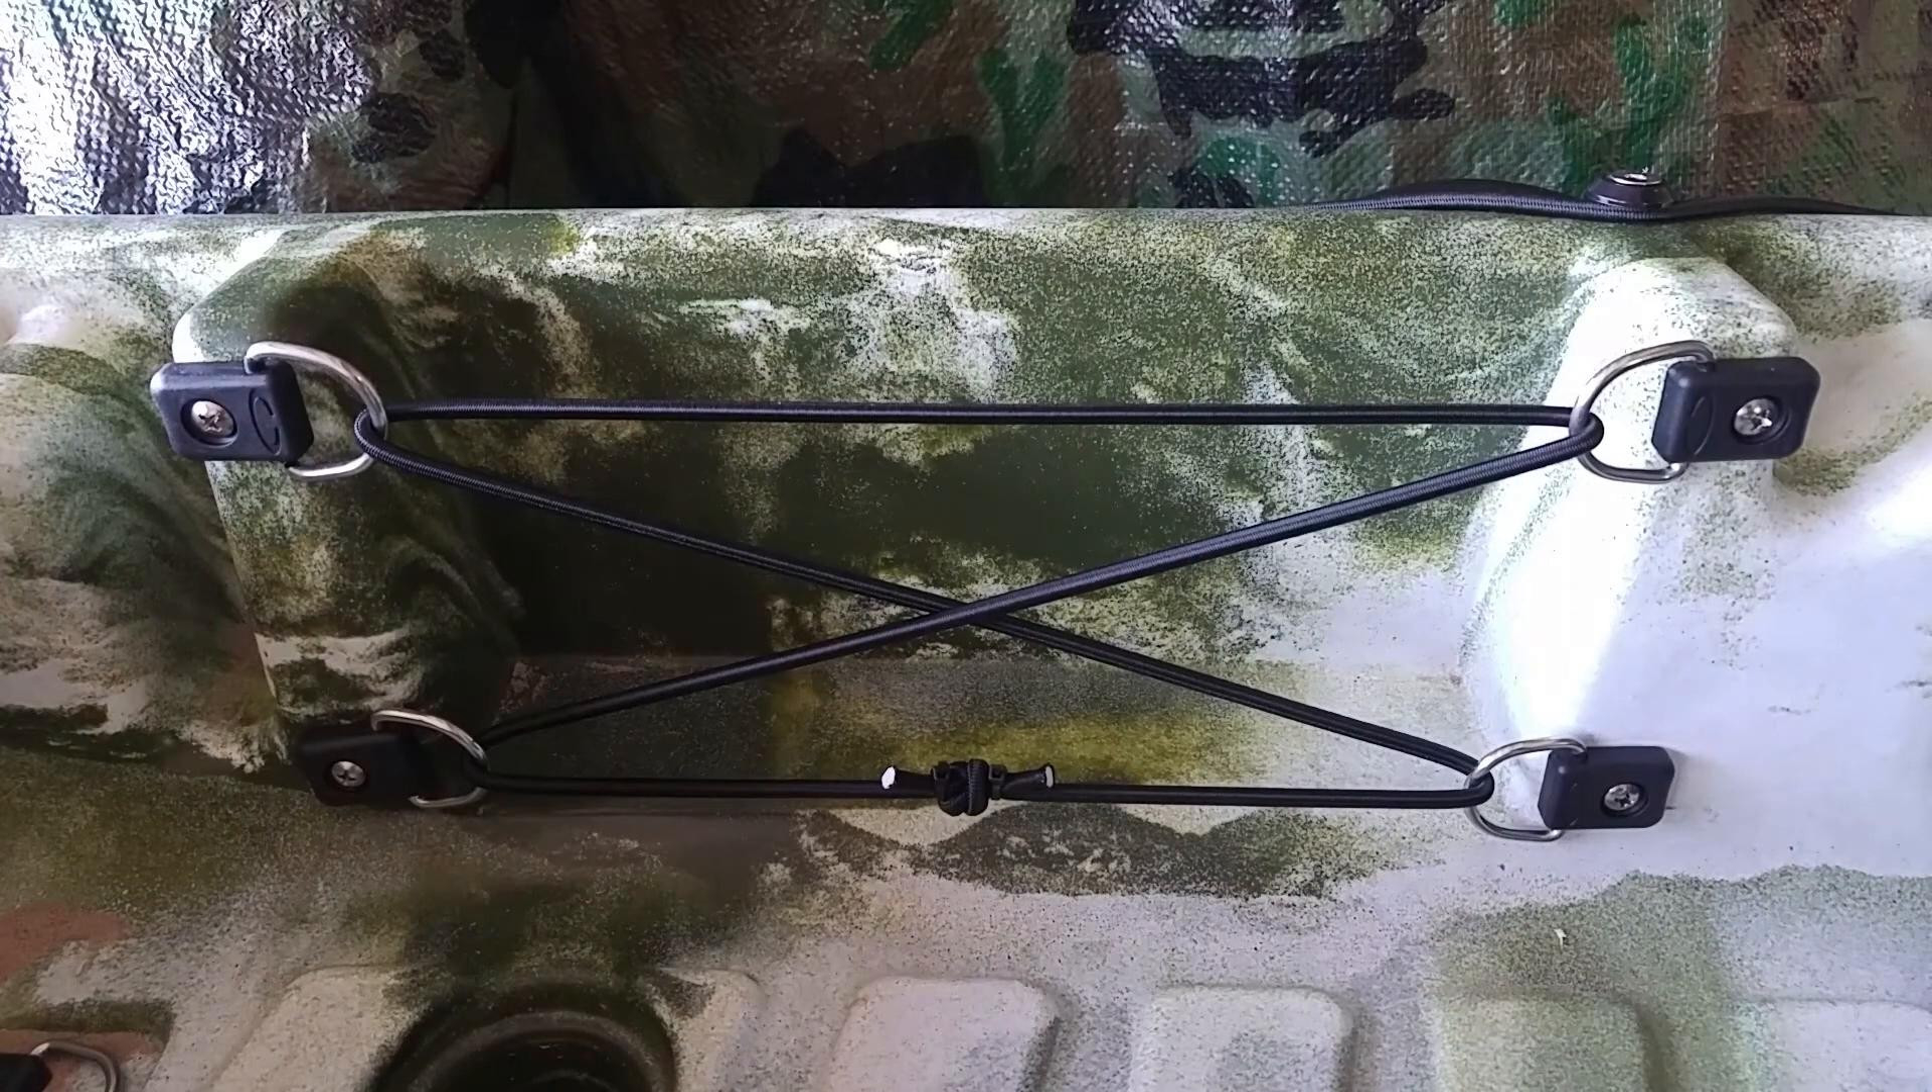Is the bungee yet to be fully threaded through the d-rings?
No.